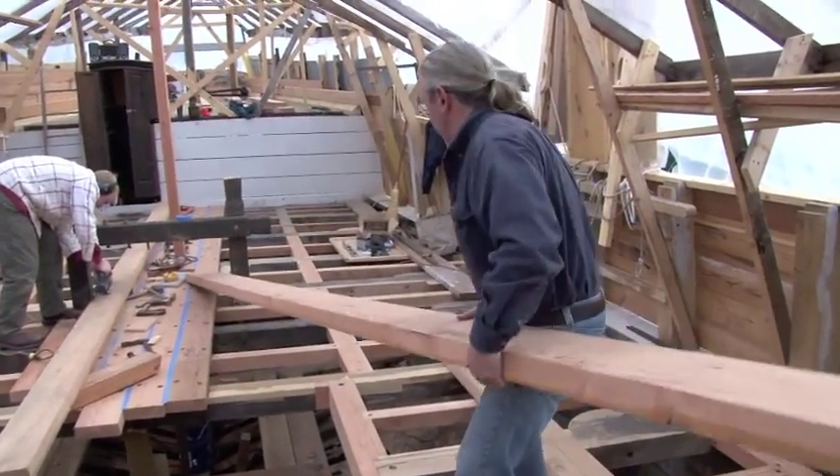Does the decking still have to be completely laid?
Yes.